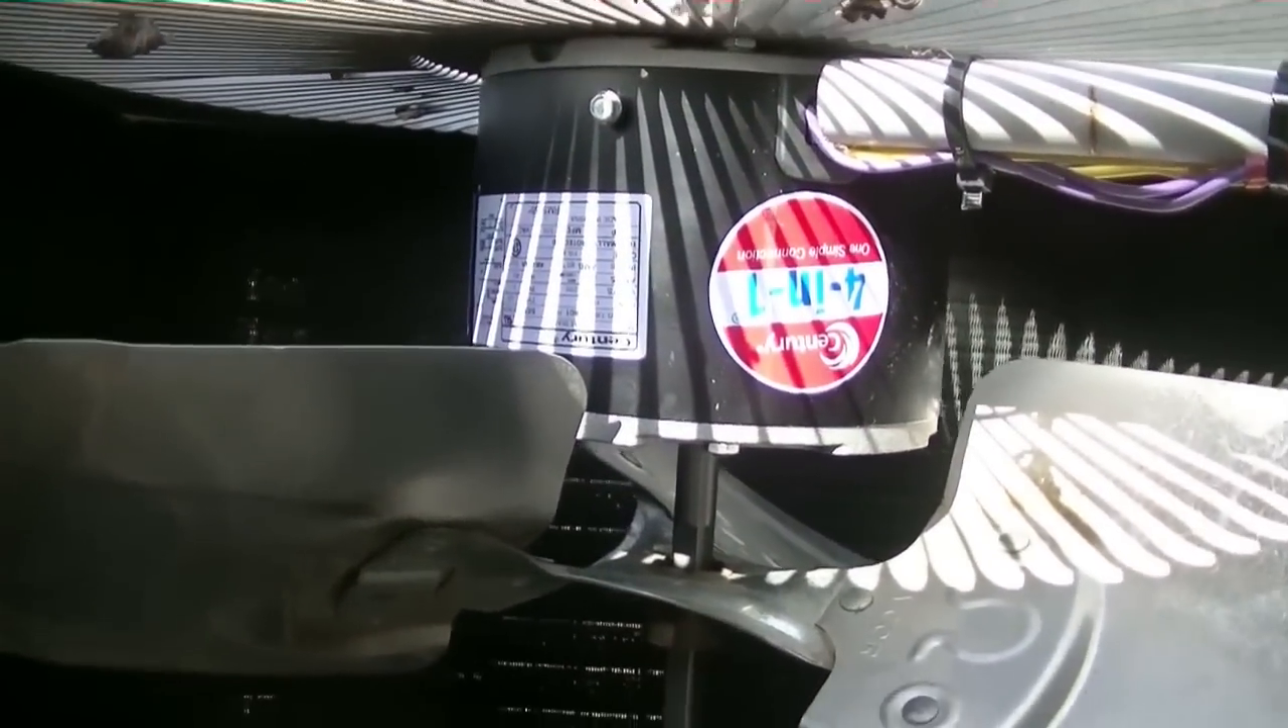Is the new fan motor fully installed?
Yes.